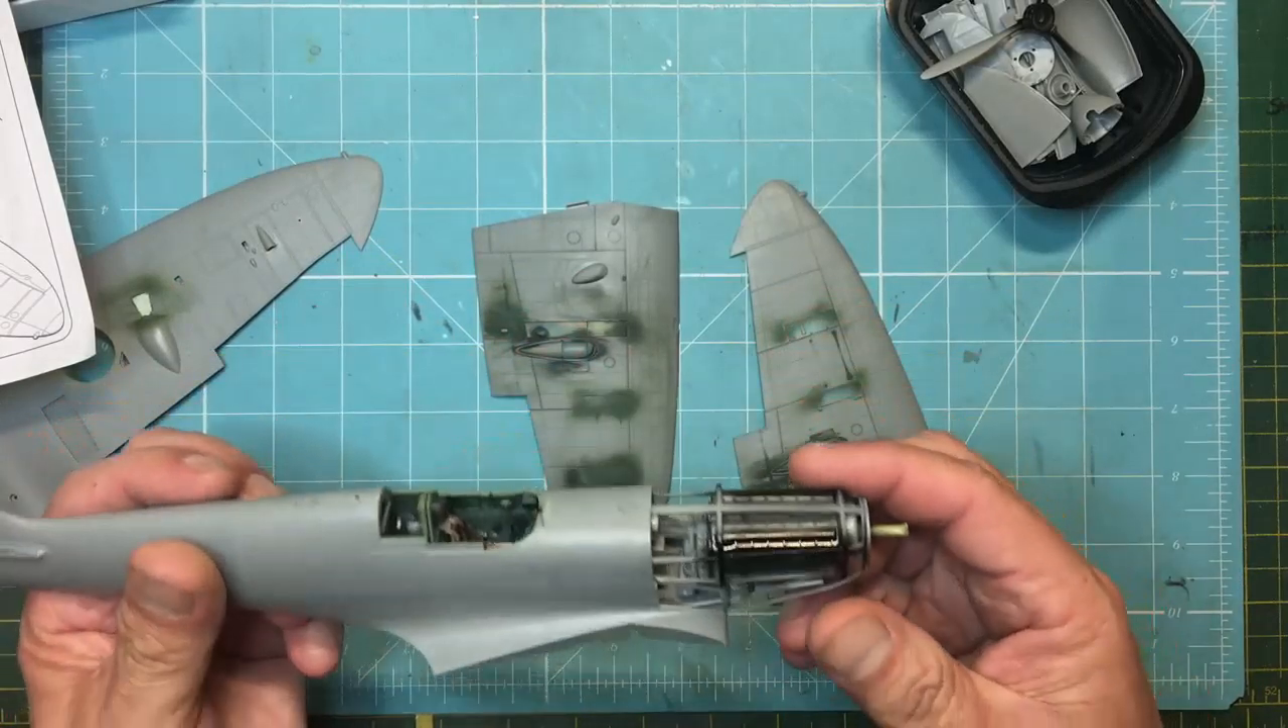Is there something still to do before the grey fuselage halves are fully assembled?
No.